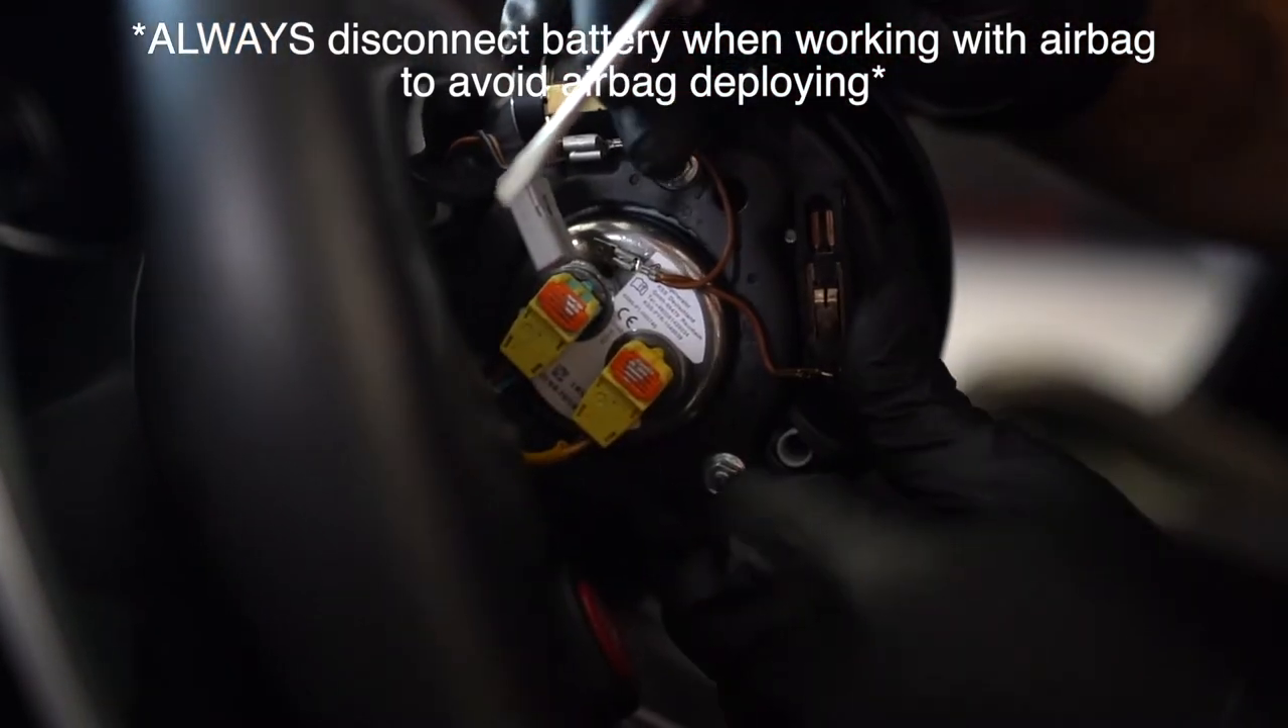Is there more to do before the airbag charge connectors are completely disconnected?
Yes.